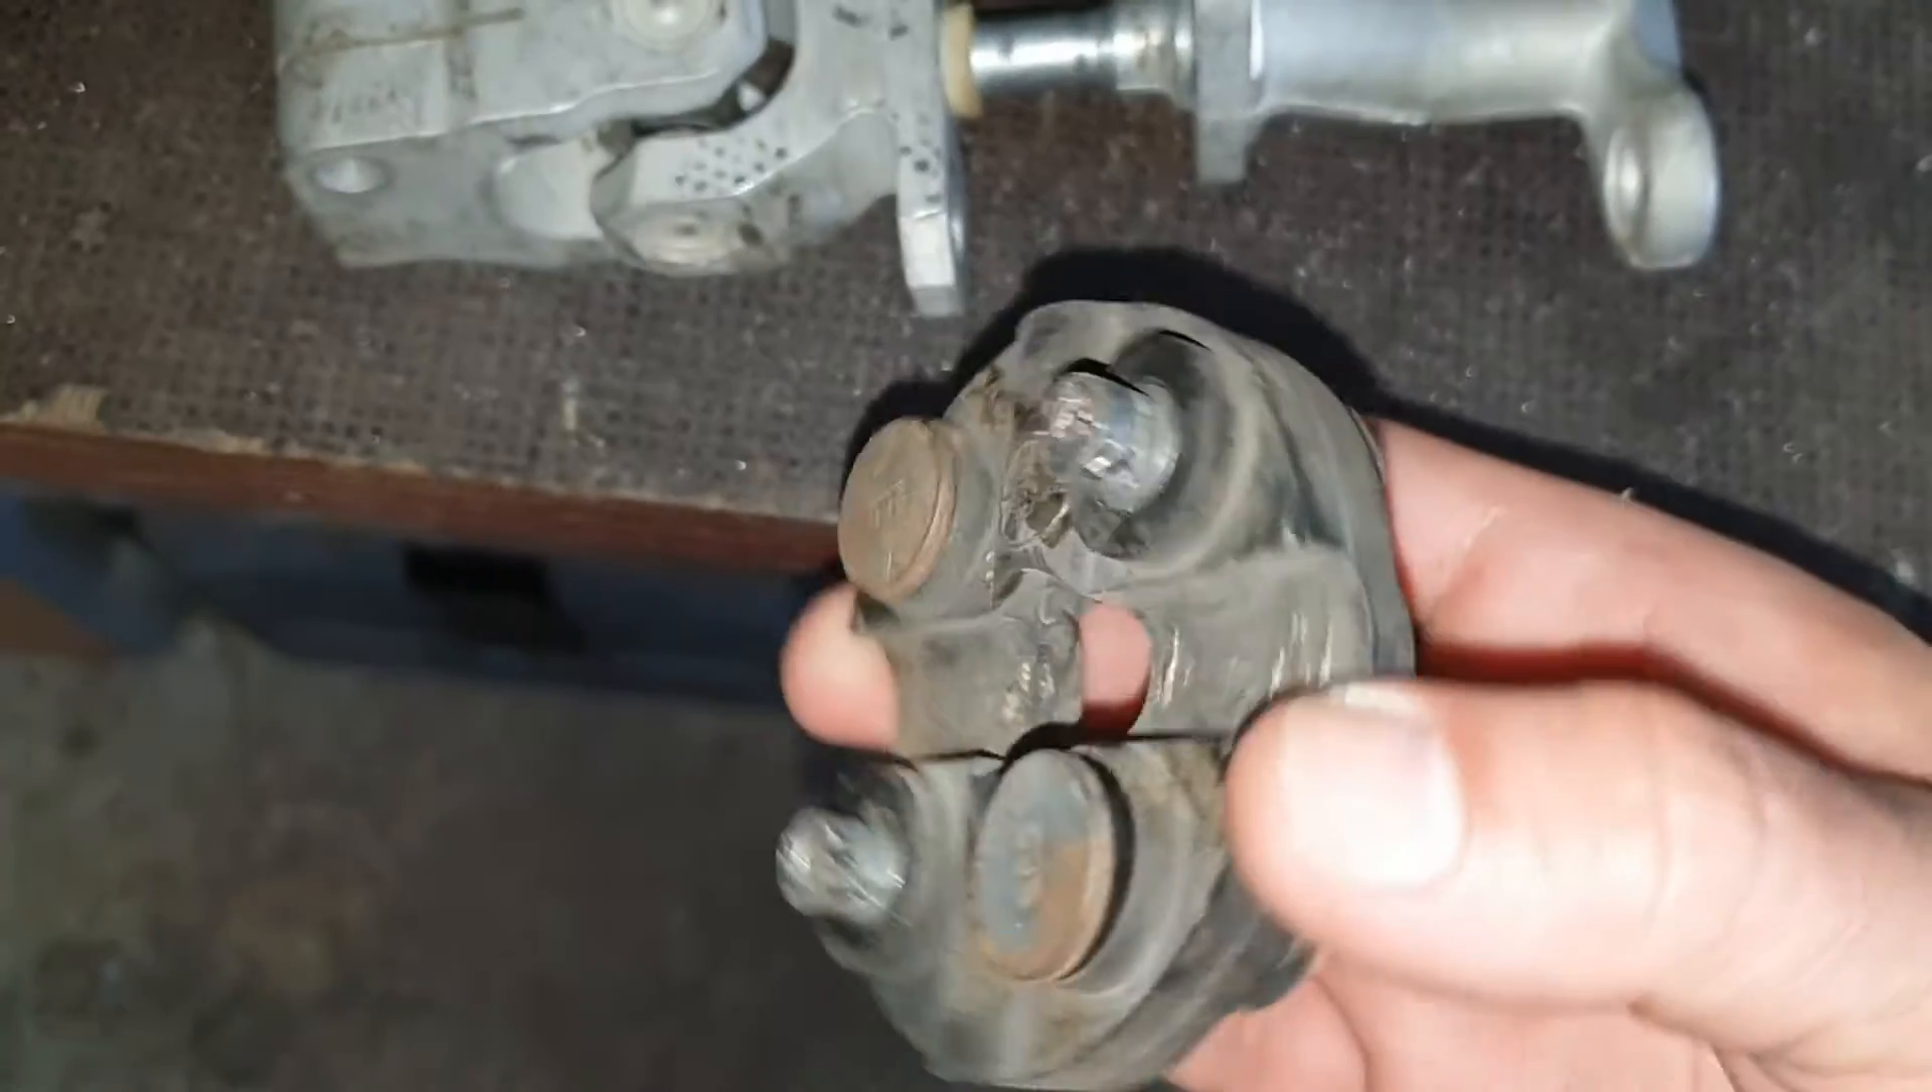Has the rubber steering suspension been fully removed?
Yes.